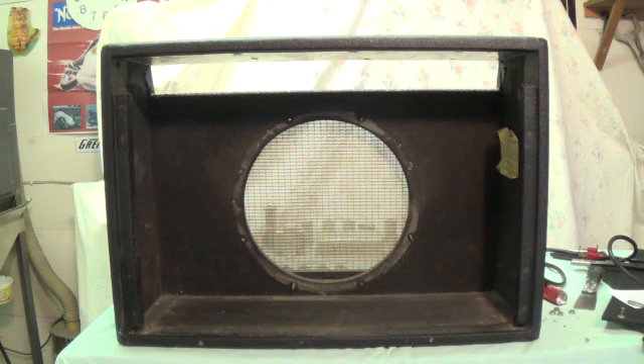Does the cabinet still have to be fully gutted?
No.